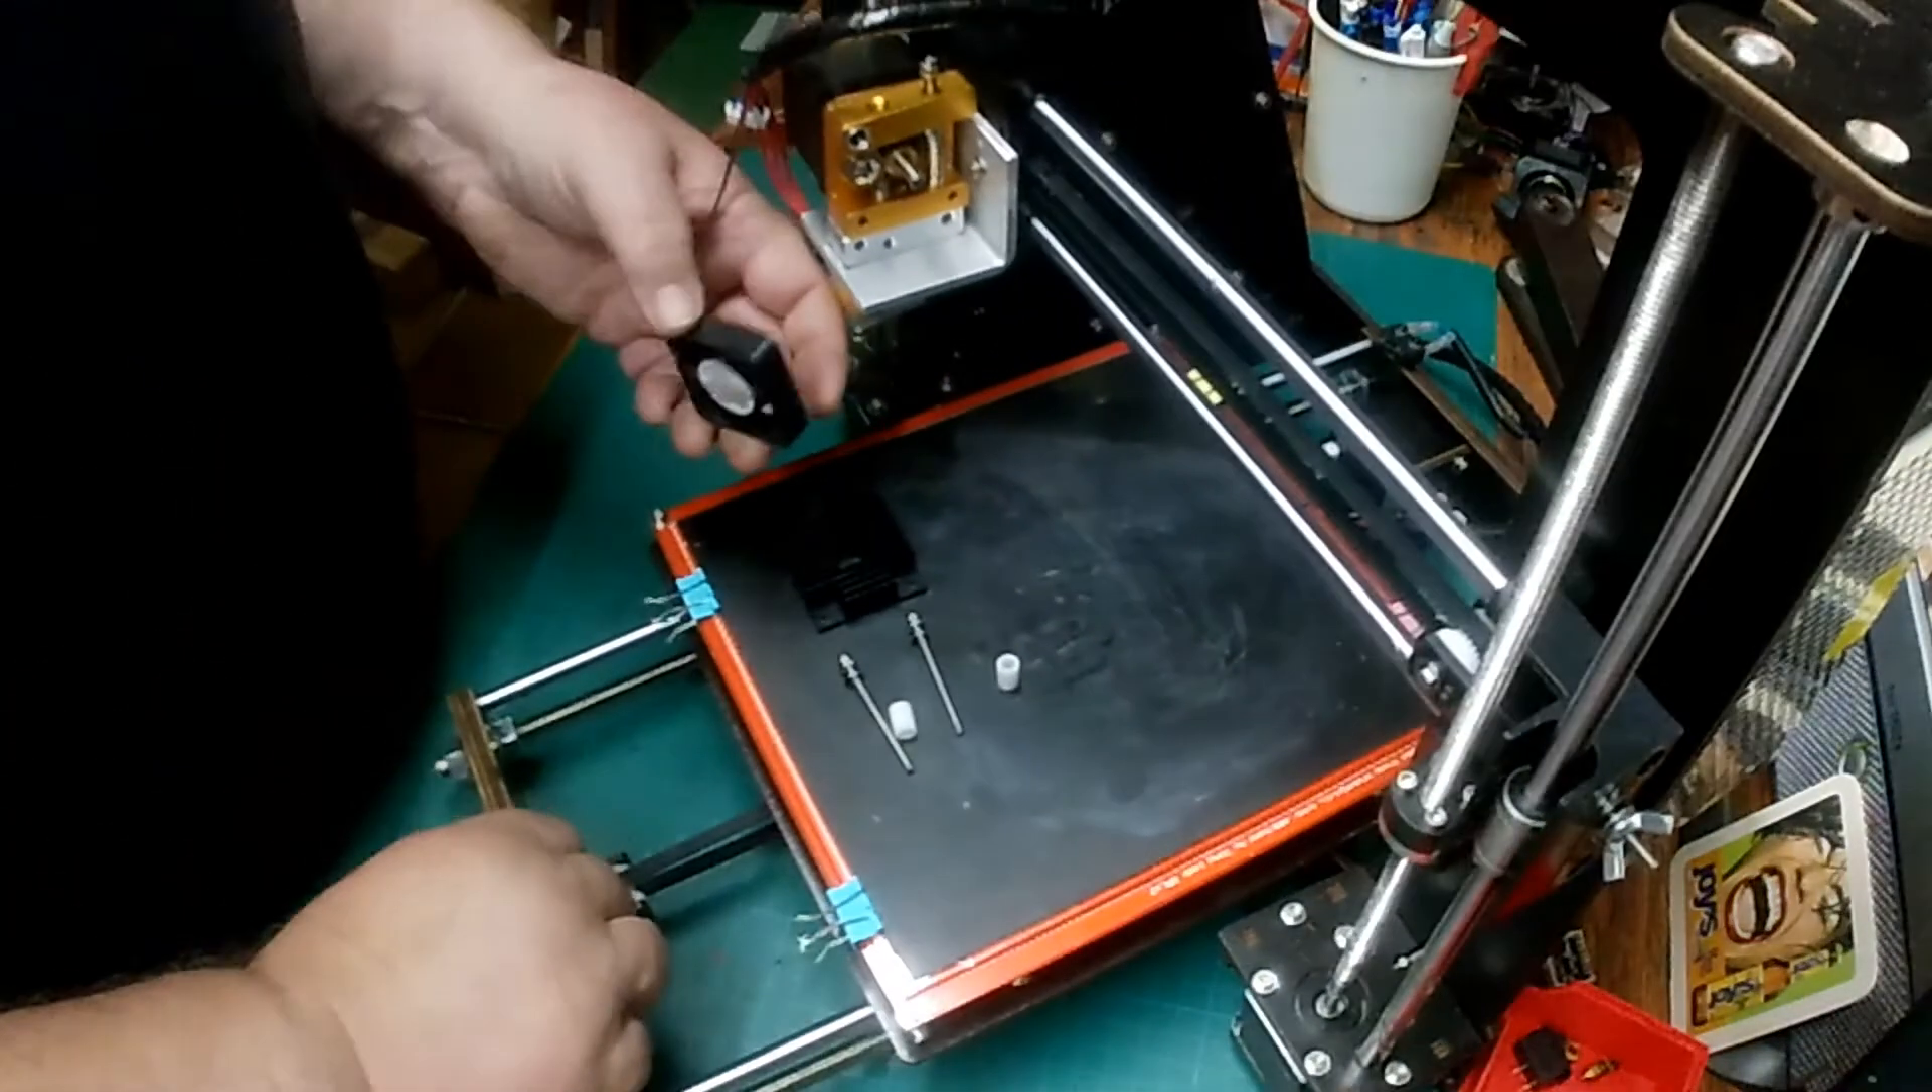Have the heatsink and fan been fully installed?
No.